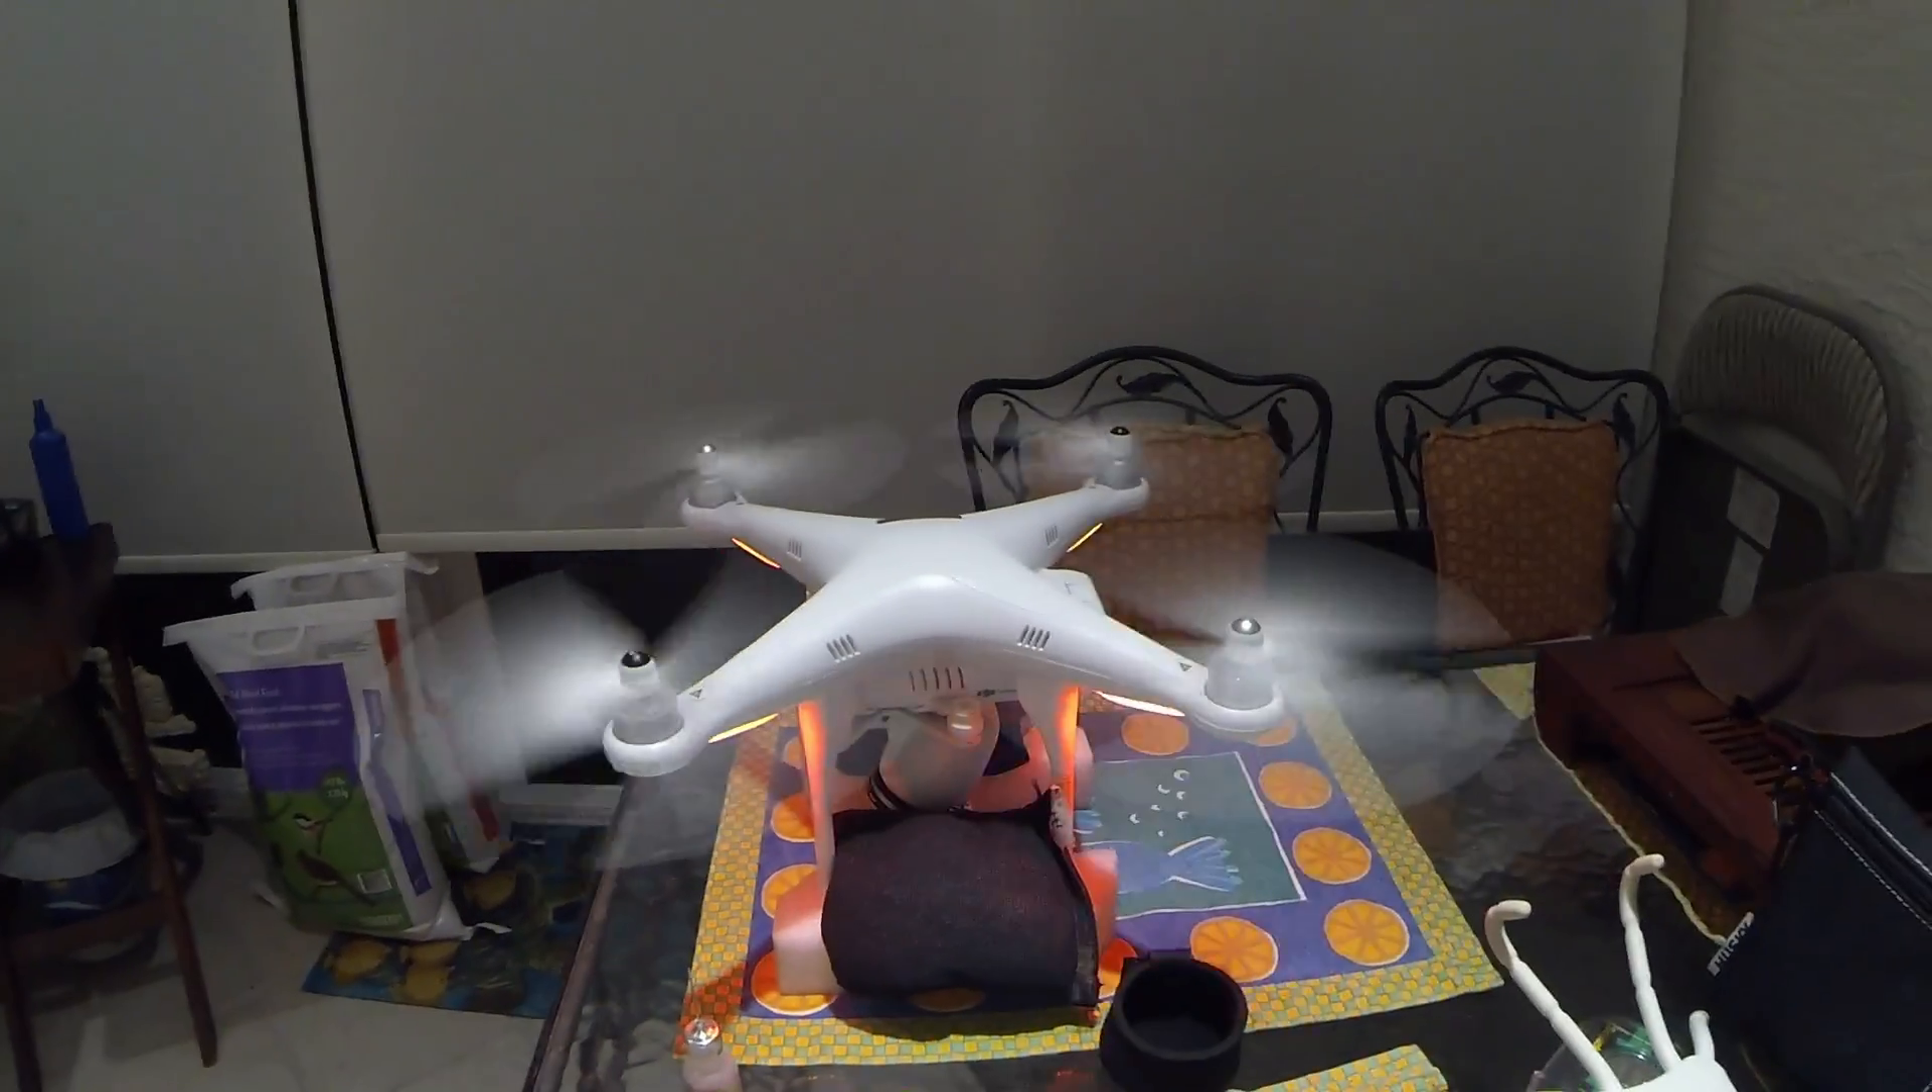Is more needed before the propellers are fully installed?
No.